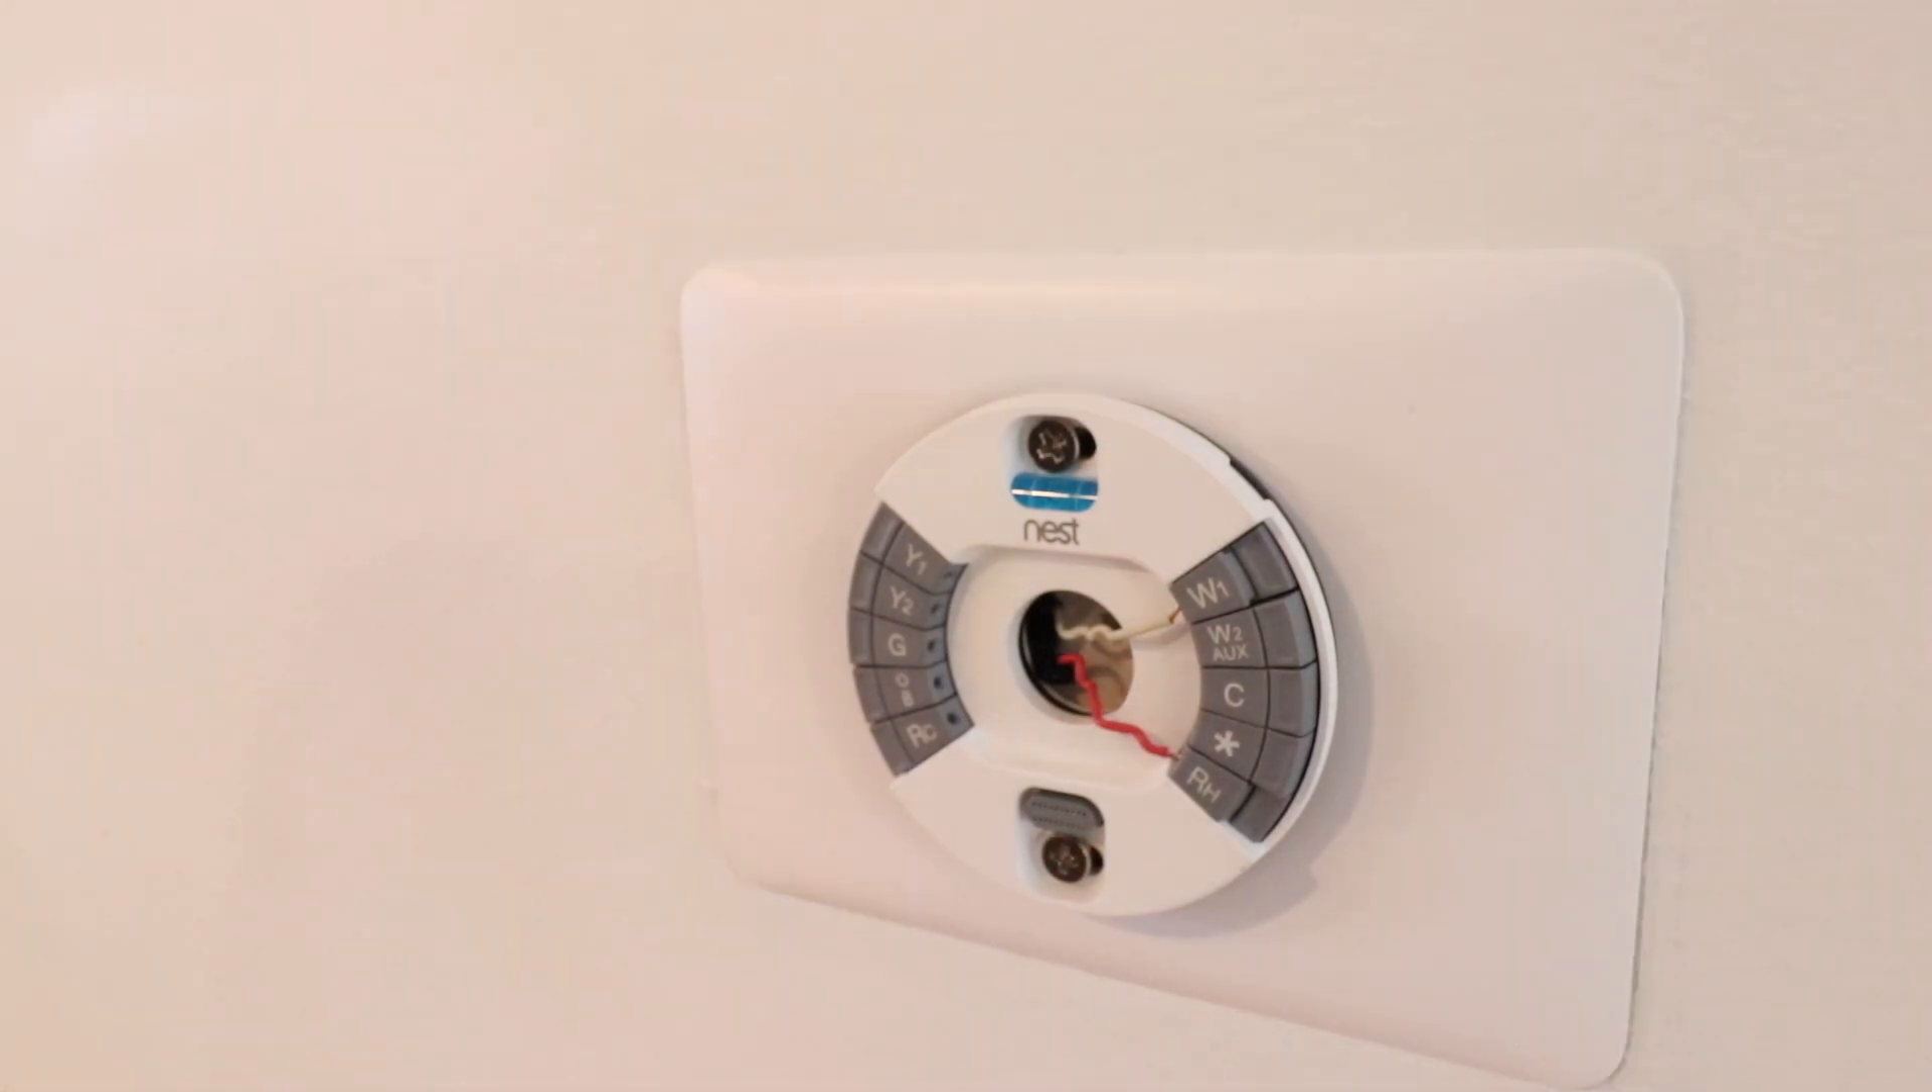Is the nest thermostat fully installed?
No.